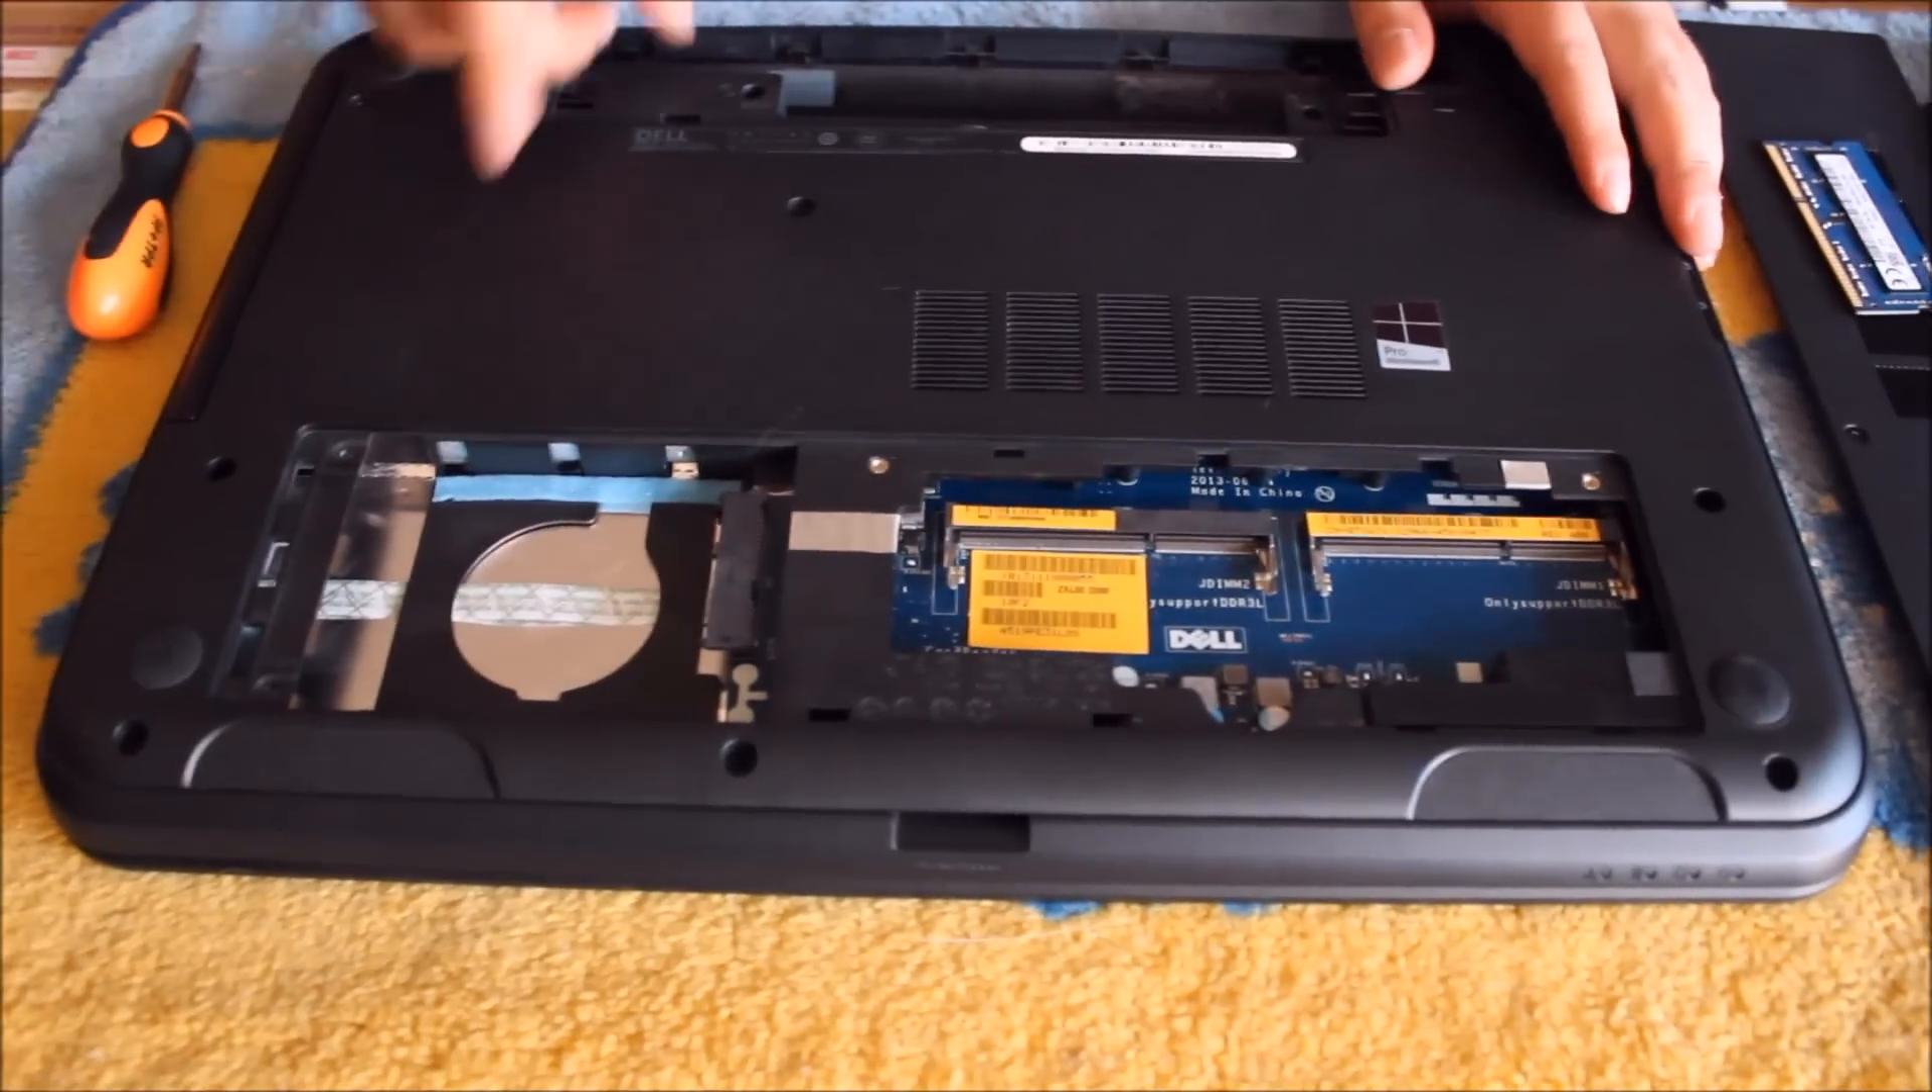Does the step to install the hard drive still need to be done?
Yes.